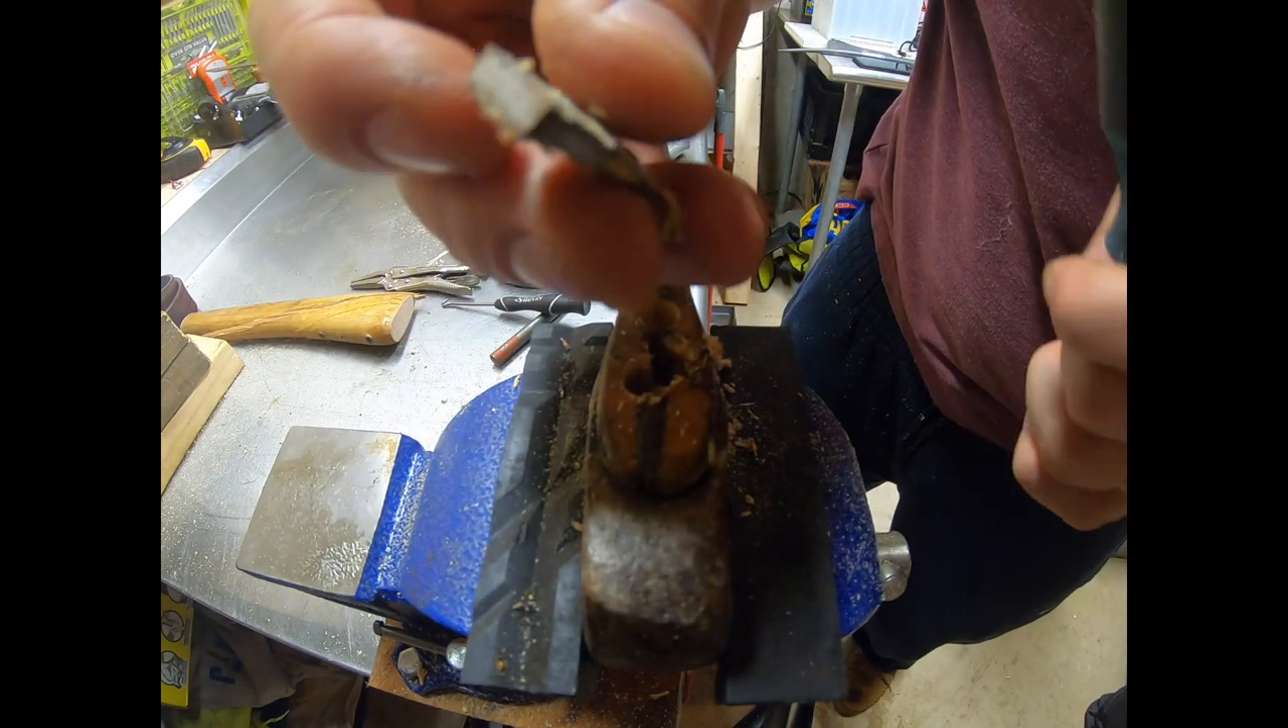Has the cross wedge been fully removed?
Yes.